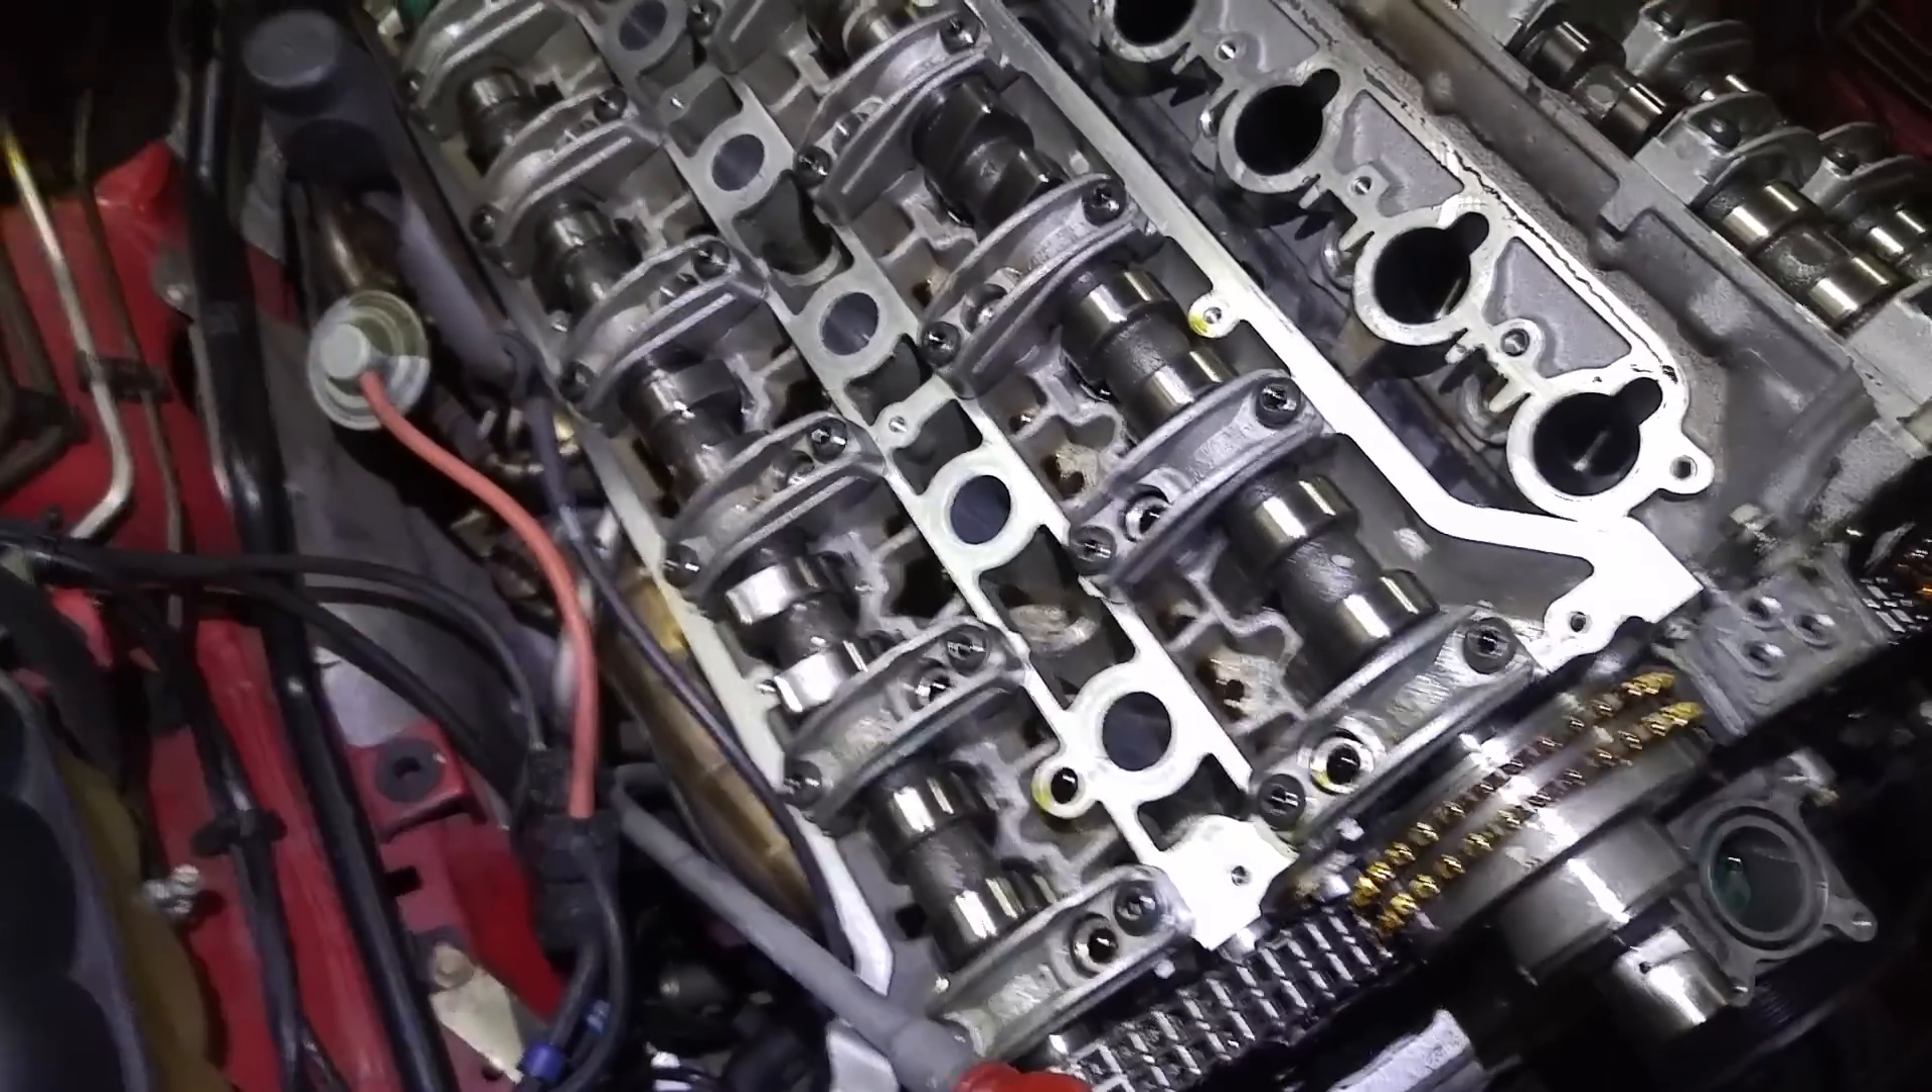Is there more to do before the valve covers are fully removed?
No.